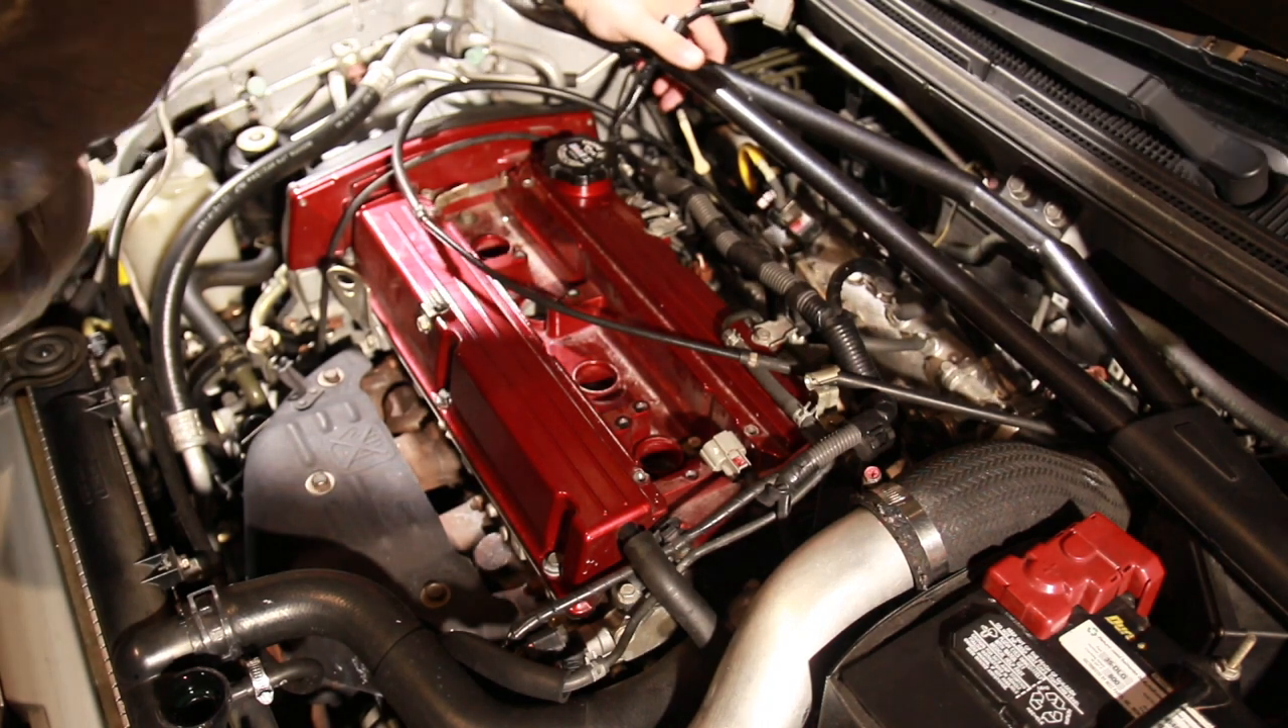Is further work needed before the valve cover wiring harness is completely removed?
Yes.